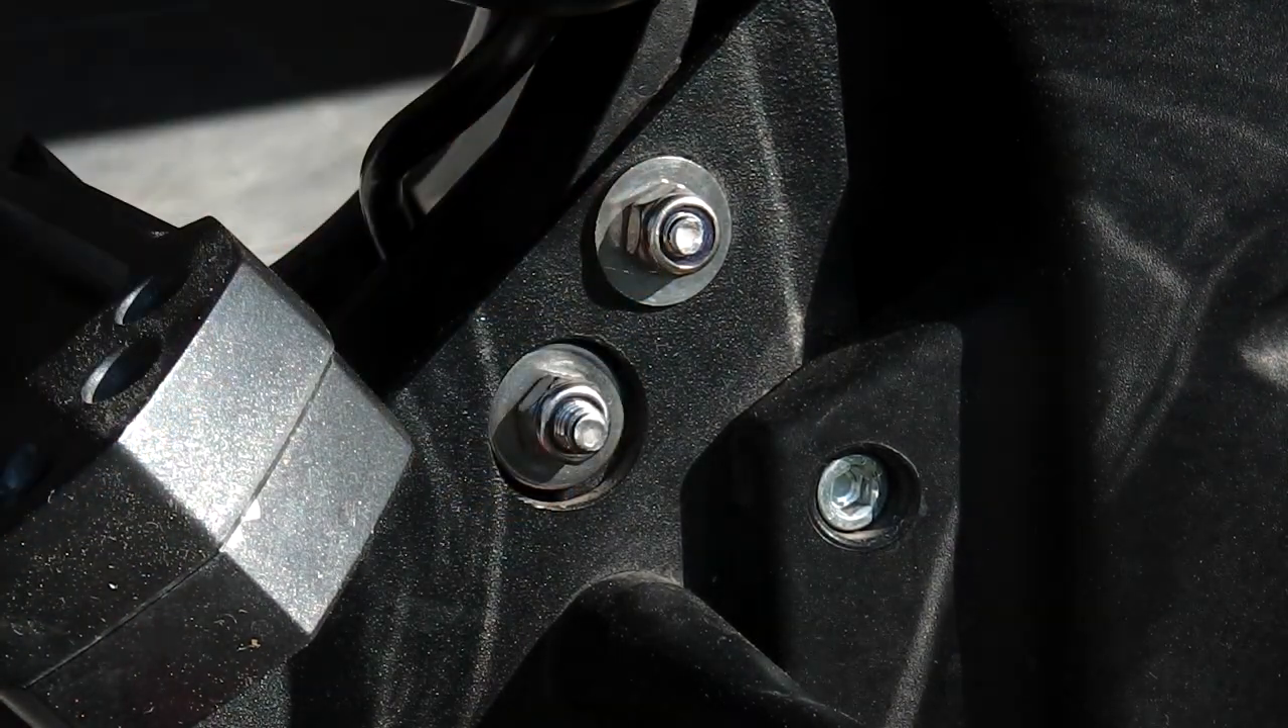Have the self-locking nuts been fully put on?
Yes.